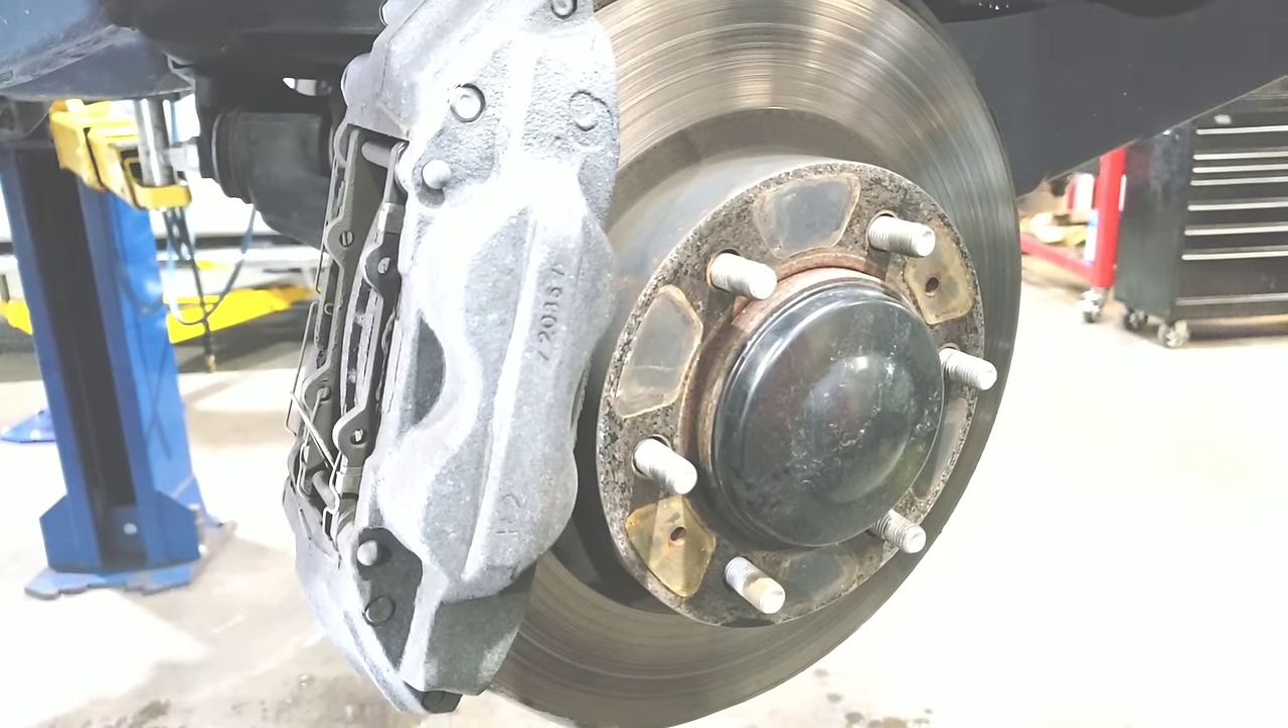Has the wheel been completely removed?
Yes.